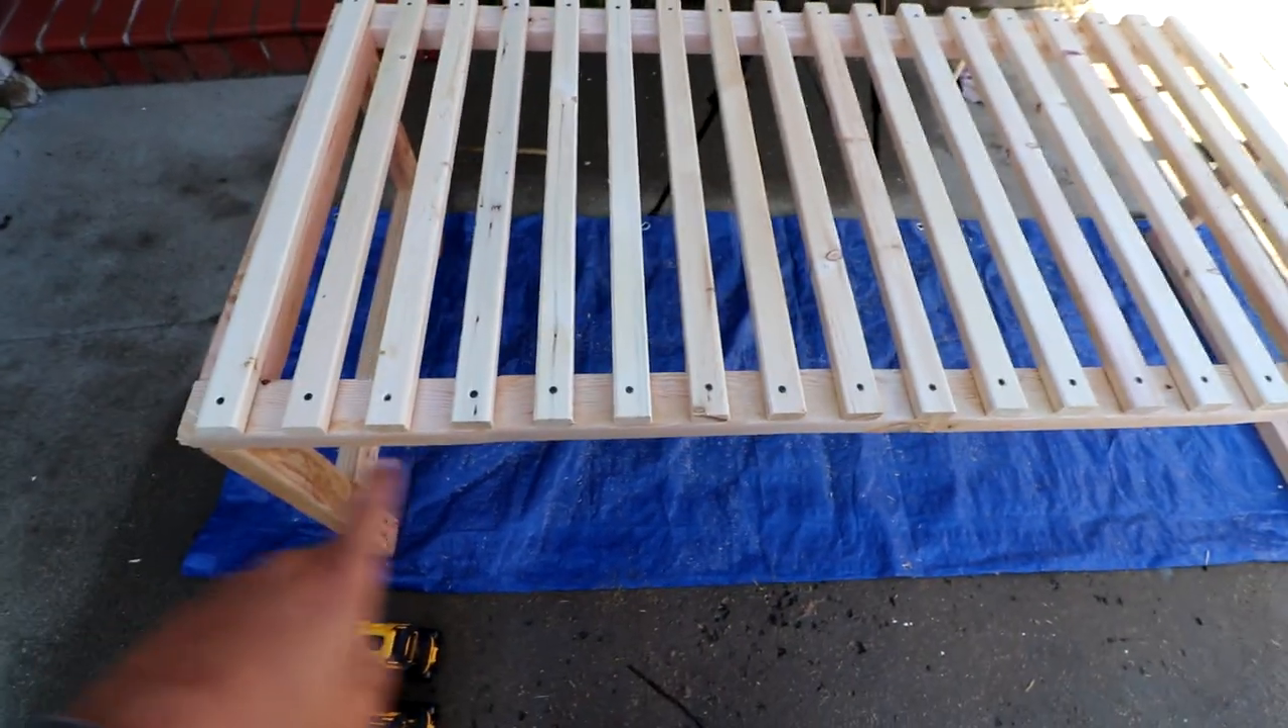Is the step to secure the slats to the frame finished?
Yes.